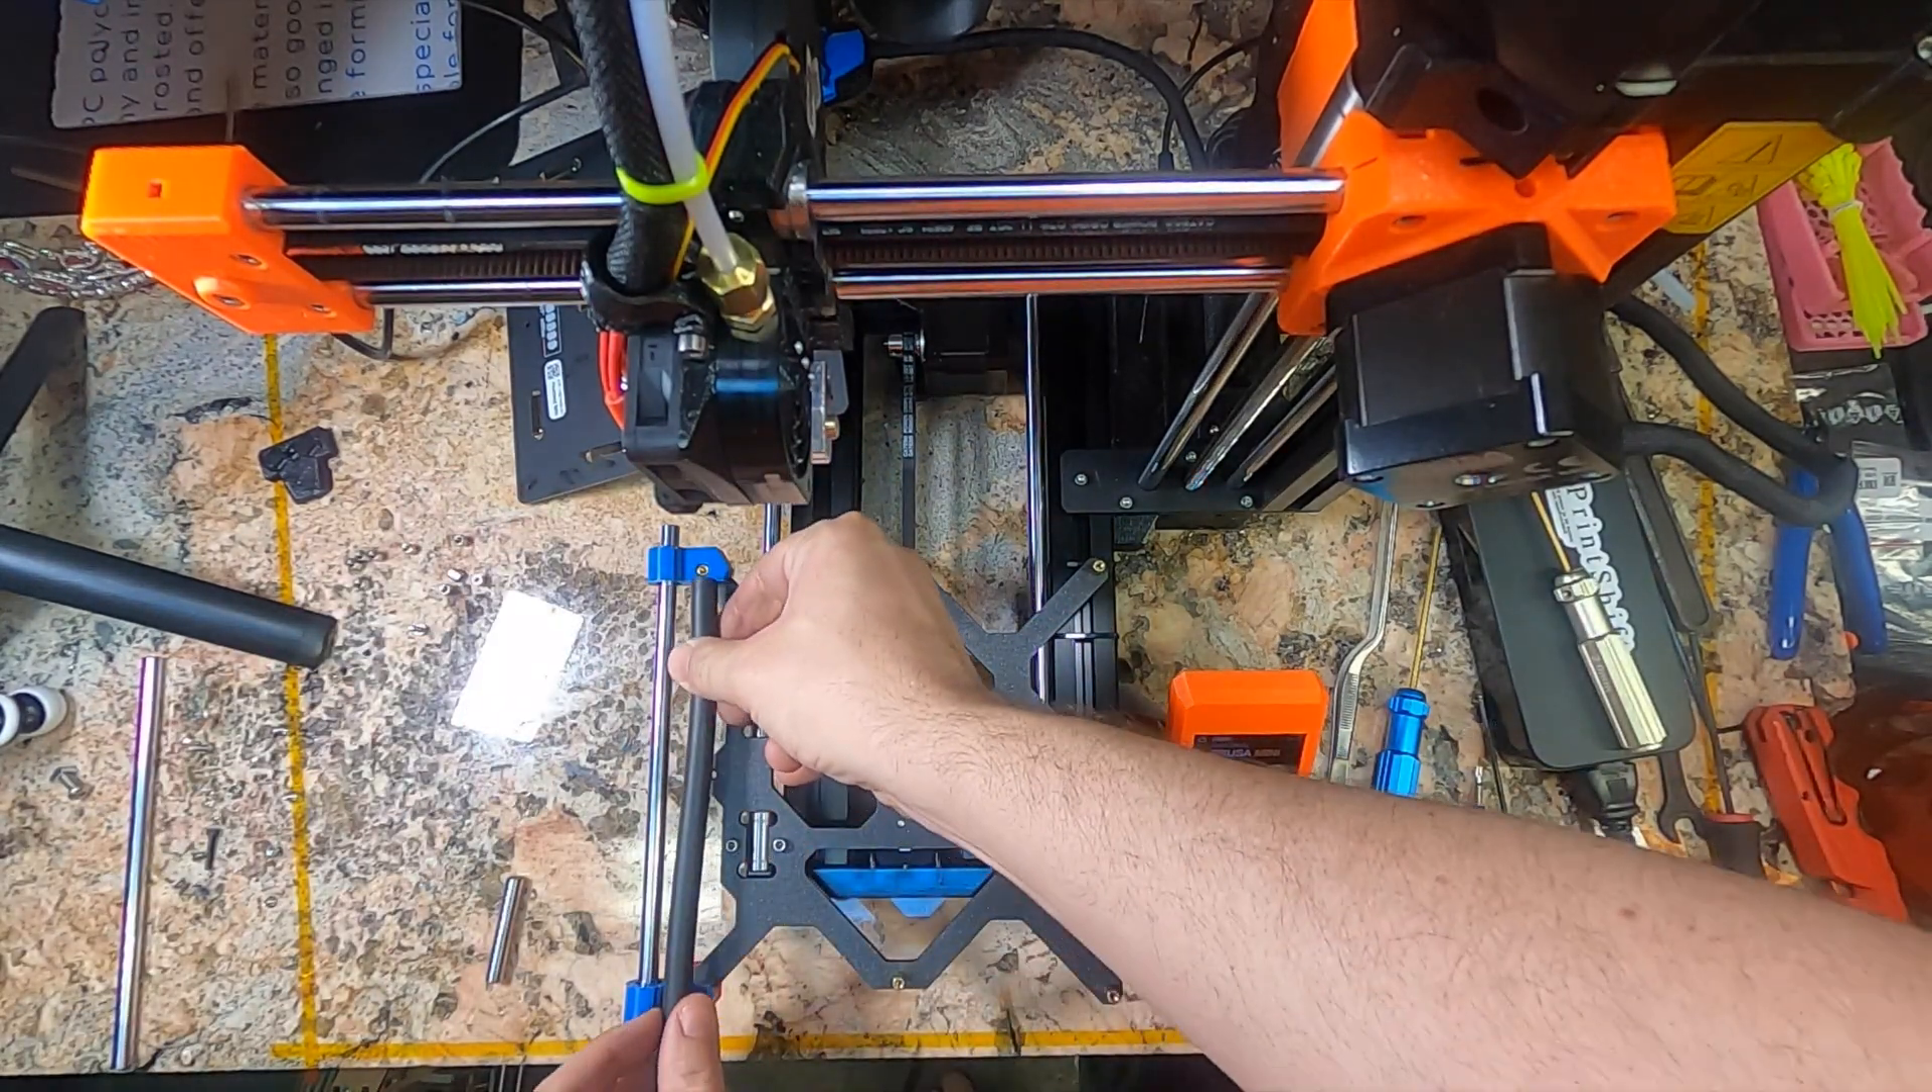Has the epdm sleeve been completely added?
No.